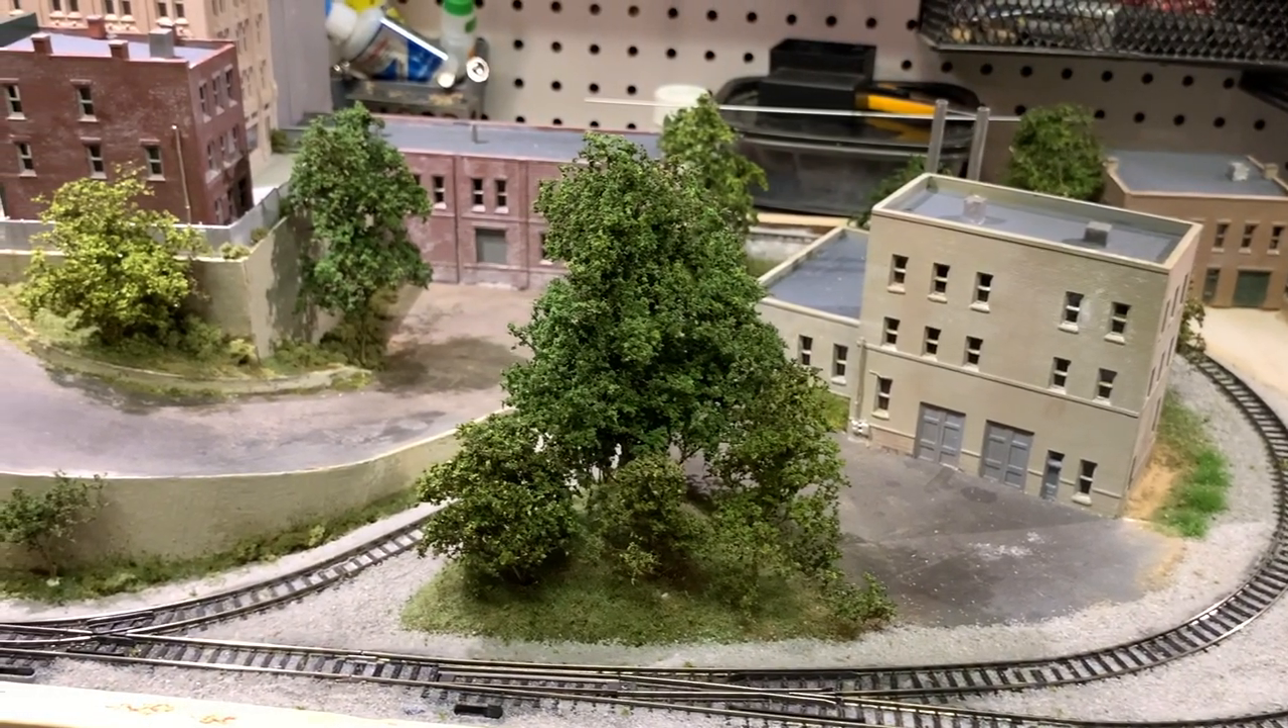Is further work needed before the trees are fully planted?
No.